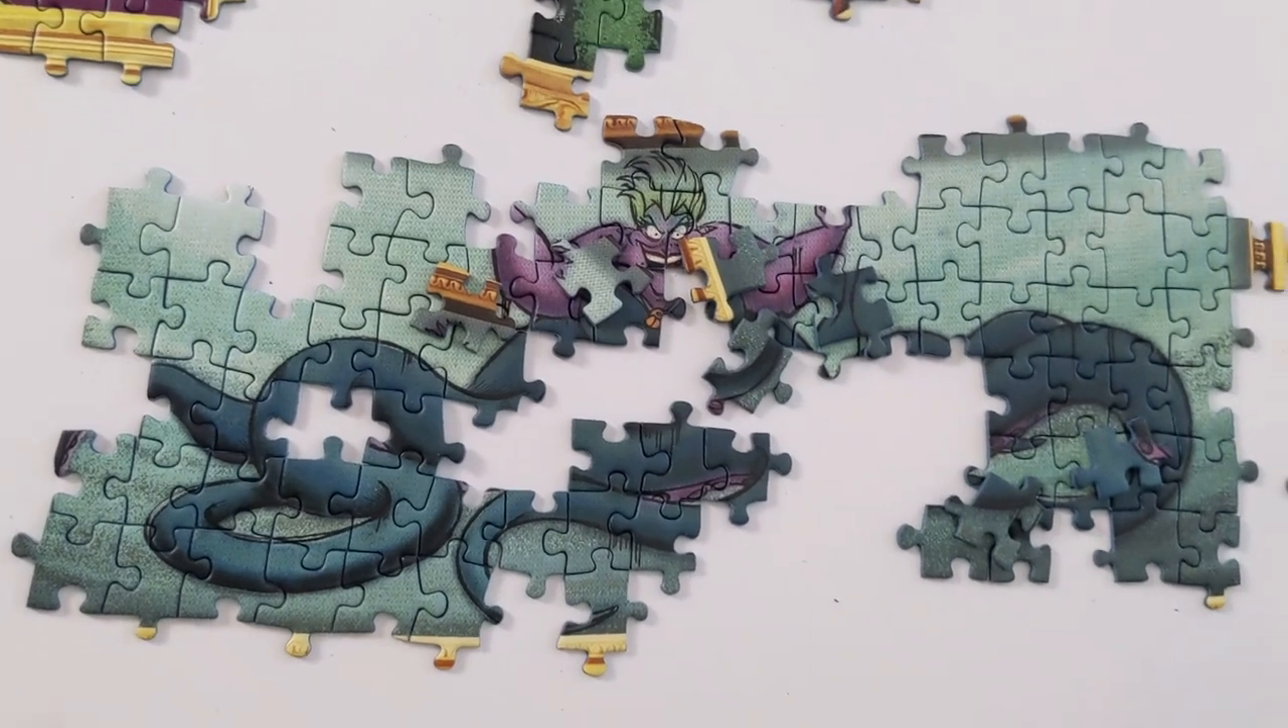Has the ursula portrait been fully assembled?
No.